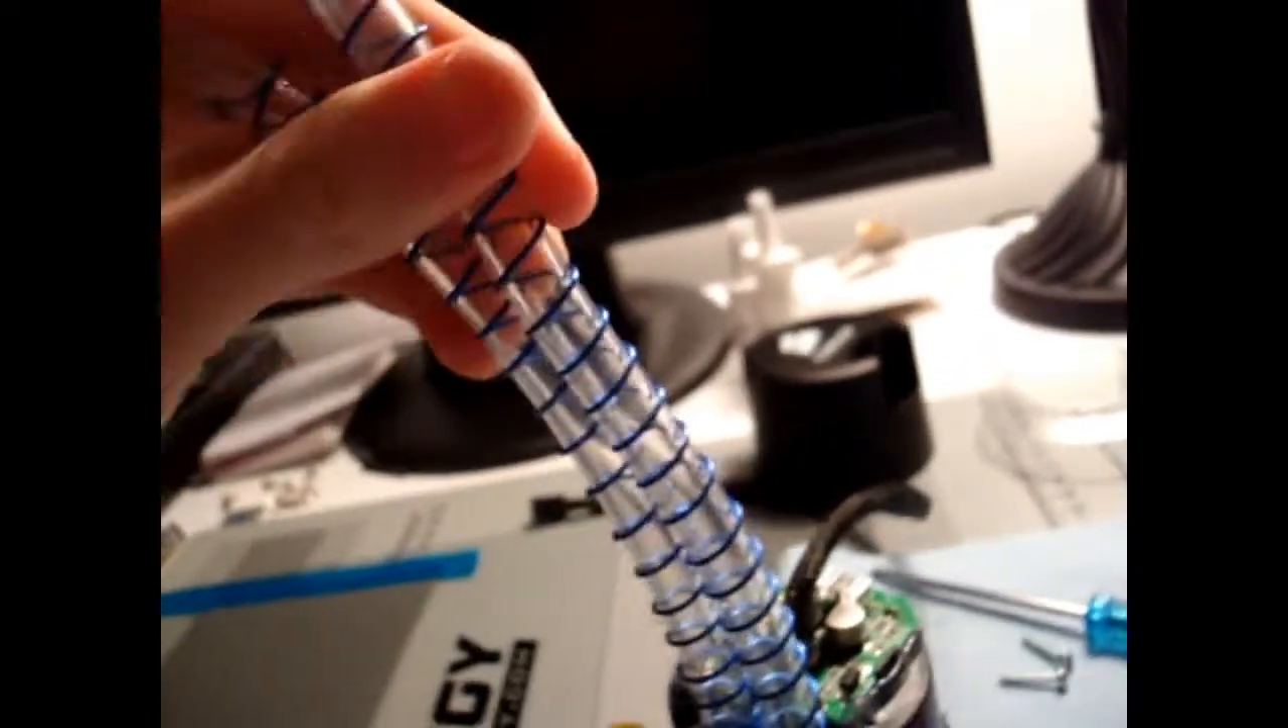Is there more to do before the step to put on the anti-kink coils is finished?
No.